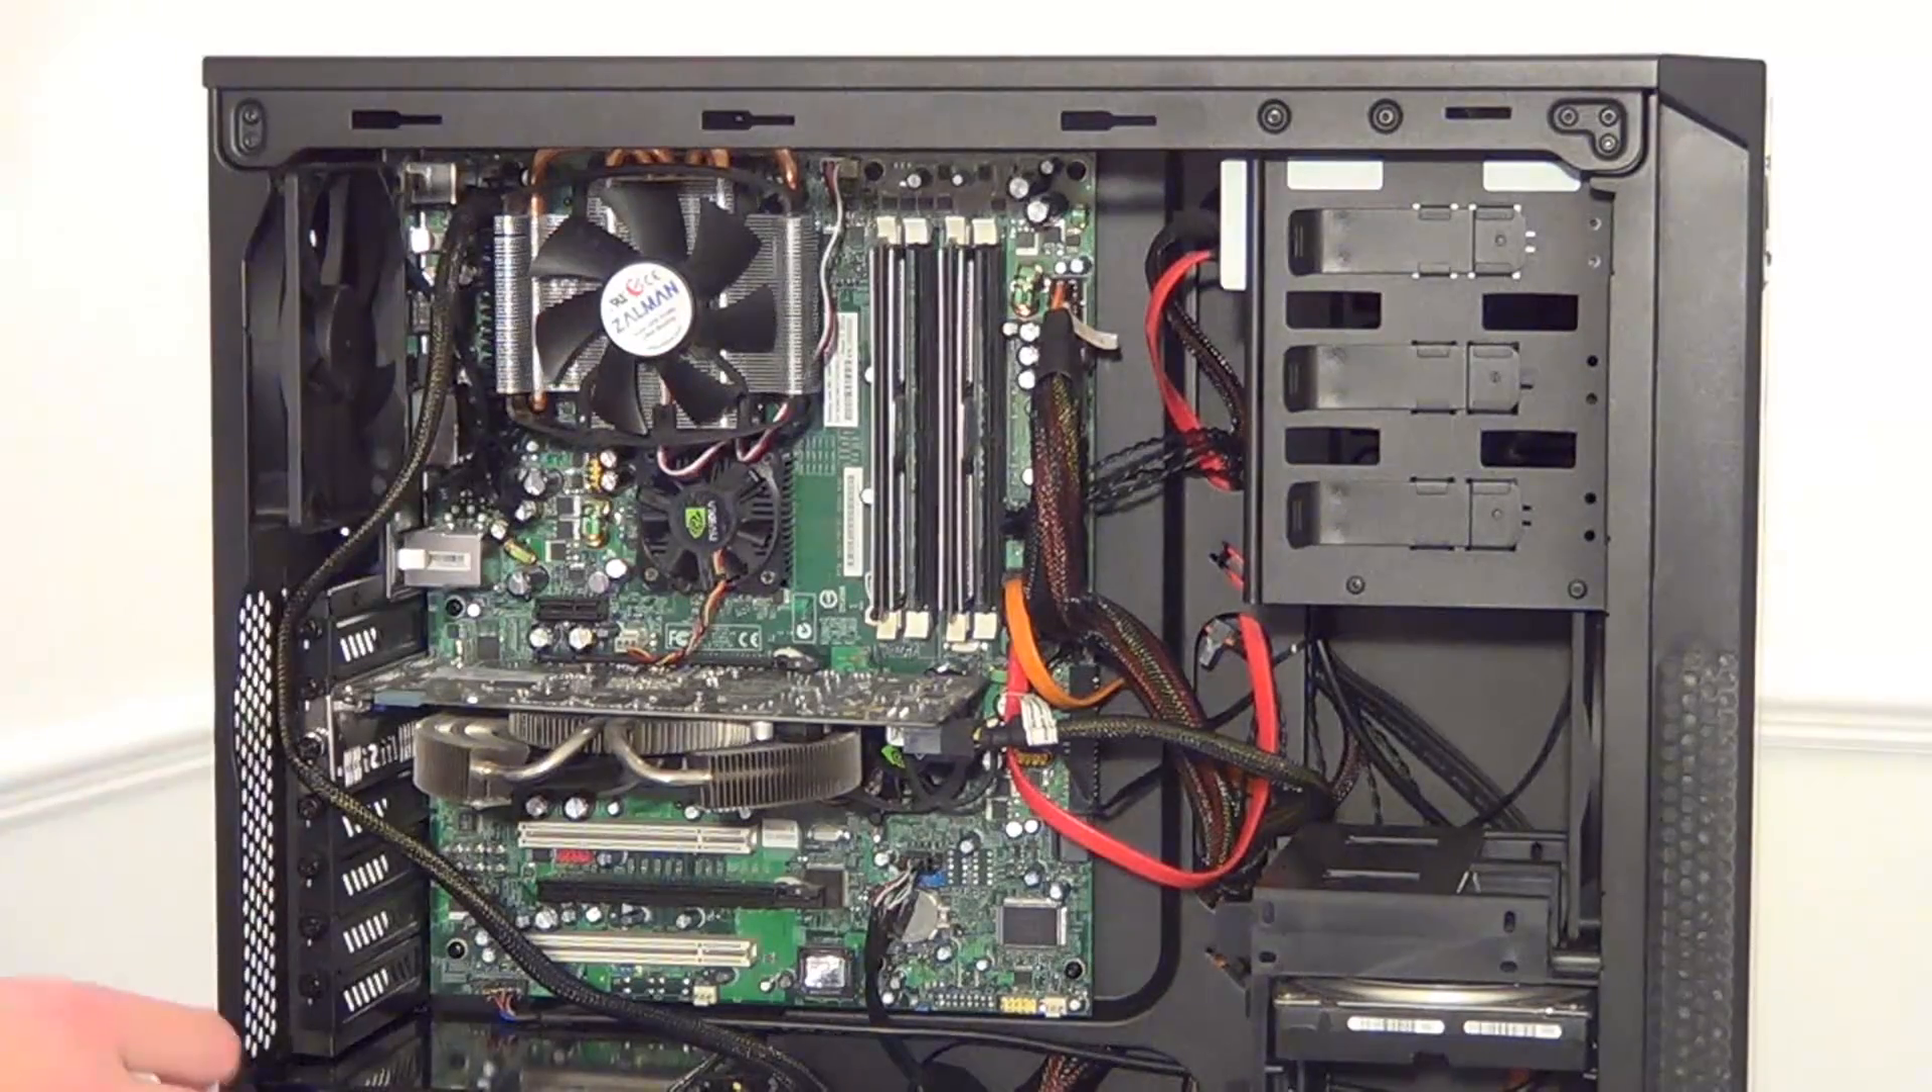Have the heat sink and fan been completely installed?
Yes.